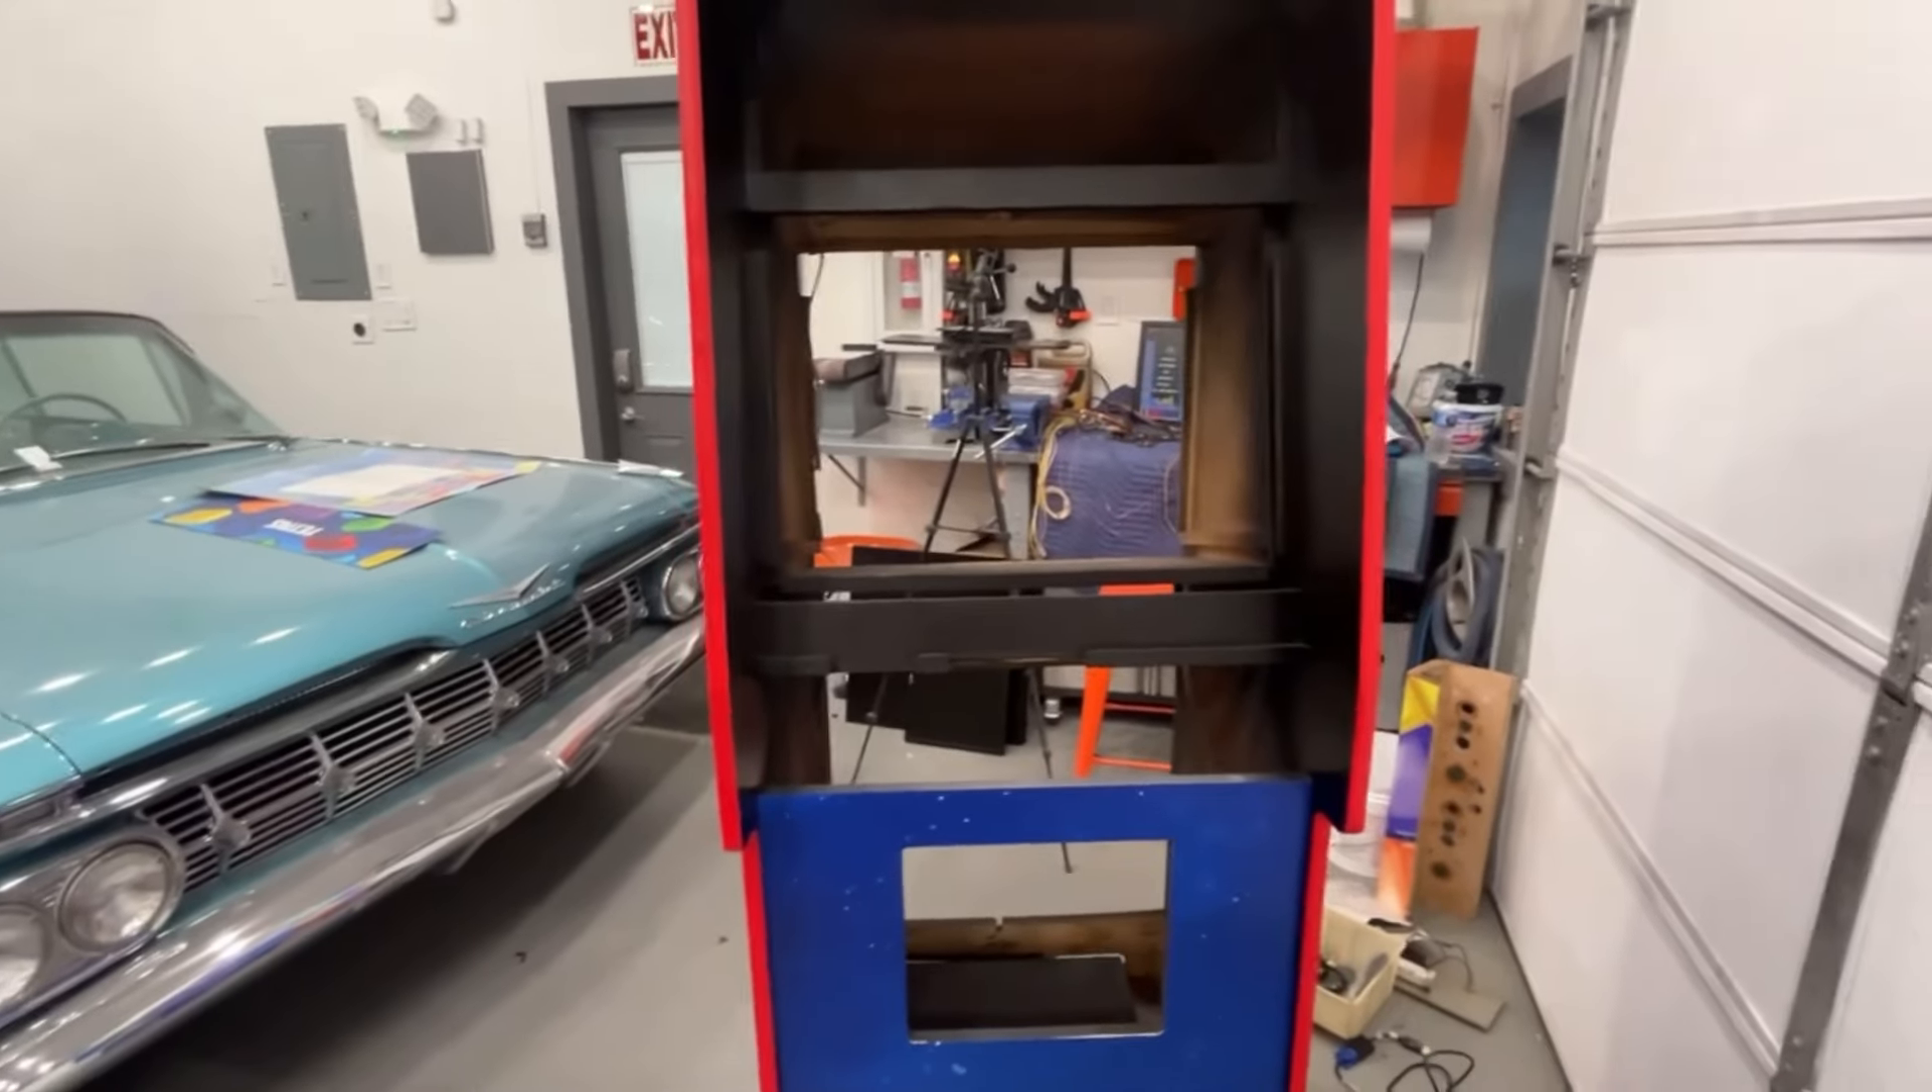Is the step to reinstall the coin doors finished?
No.